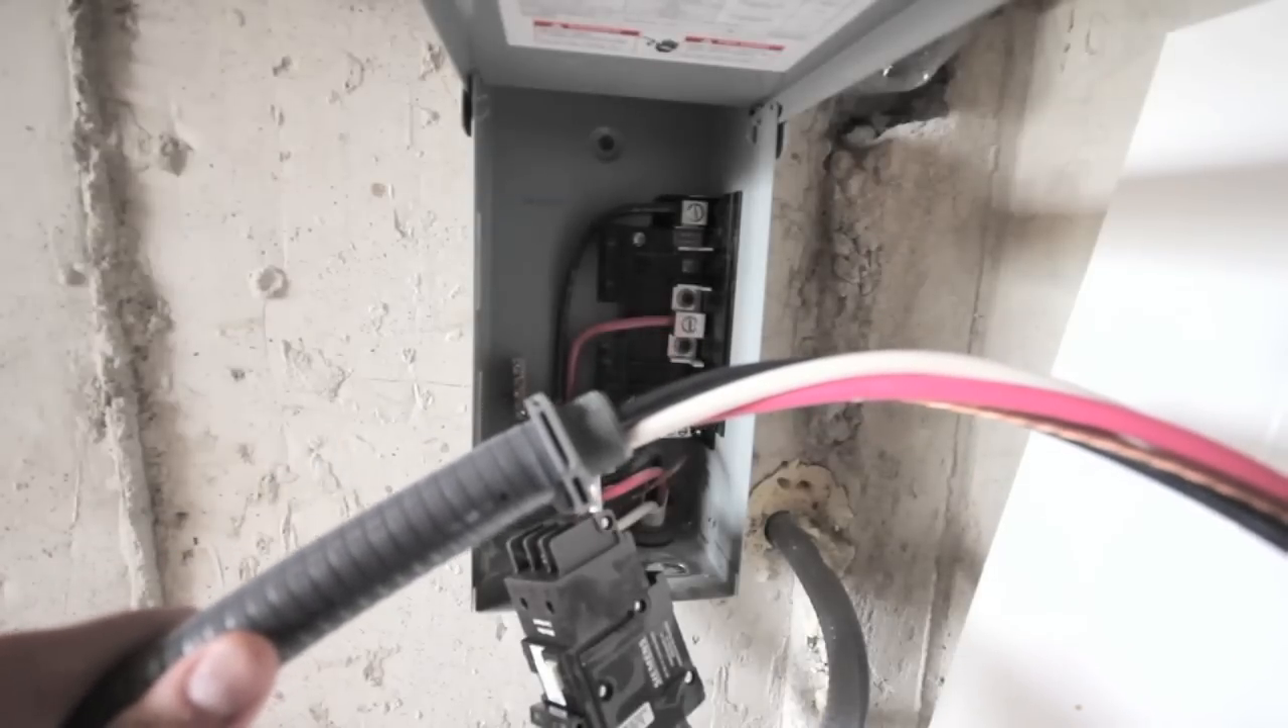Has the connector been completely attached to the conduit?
Yes.